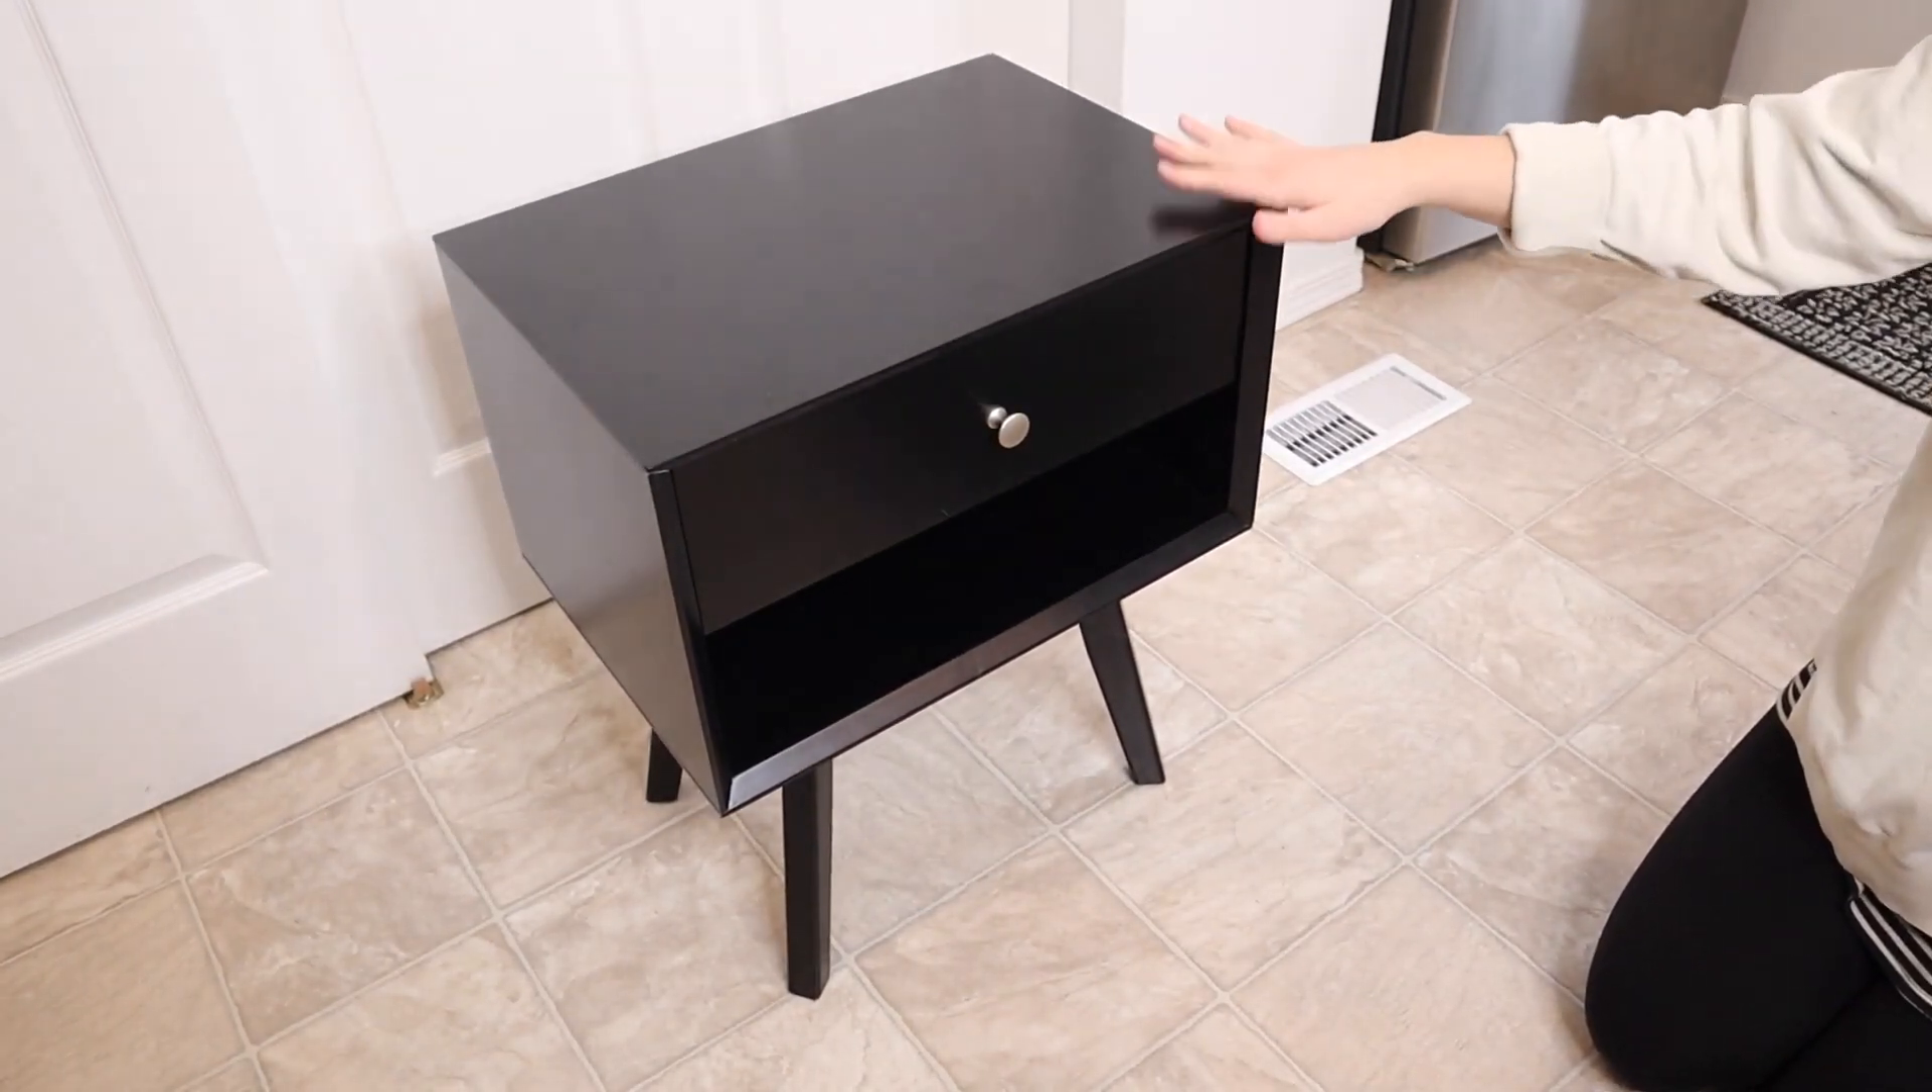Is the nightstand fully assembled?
Yes.